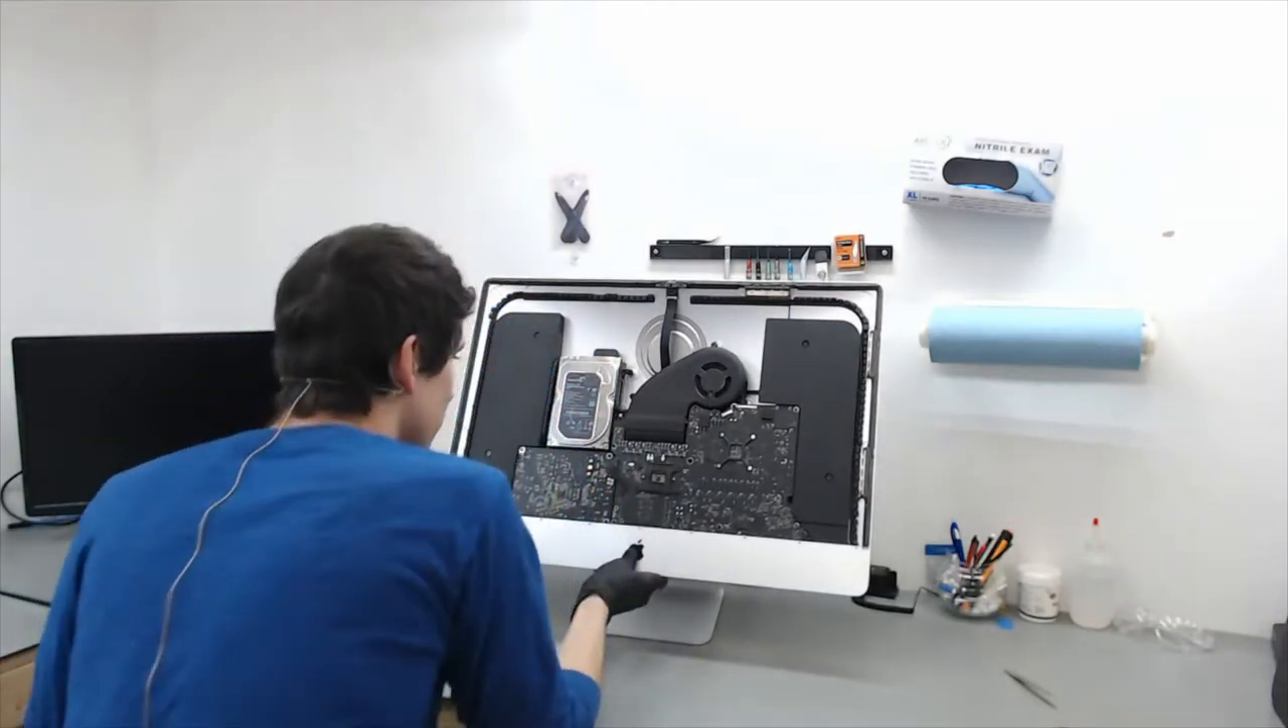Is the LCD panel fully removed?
Yes.